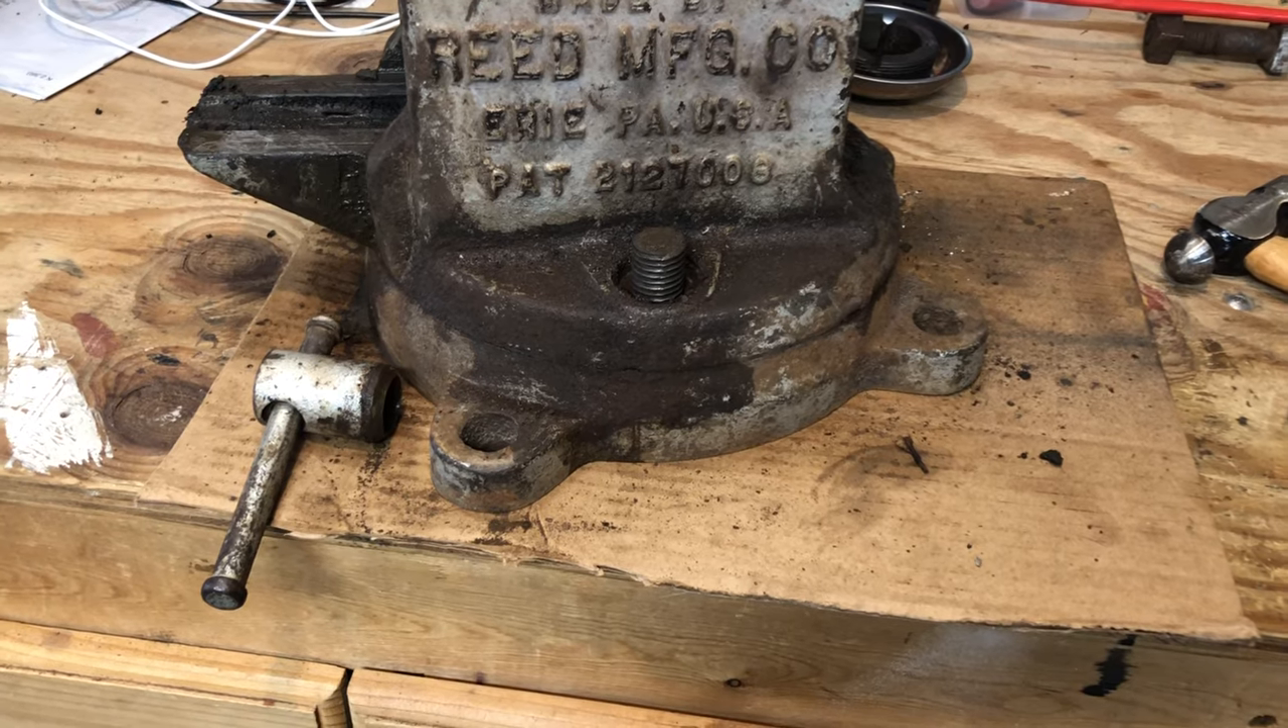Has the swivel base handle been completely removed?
Yes.